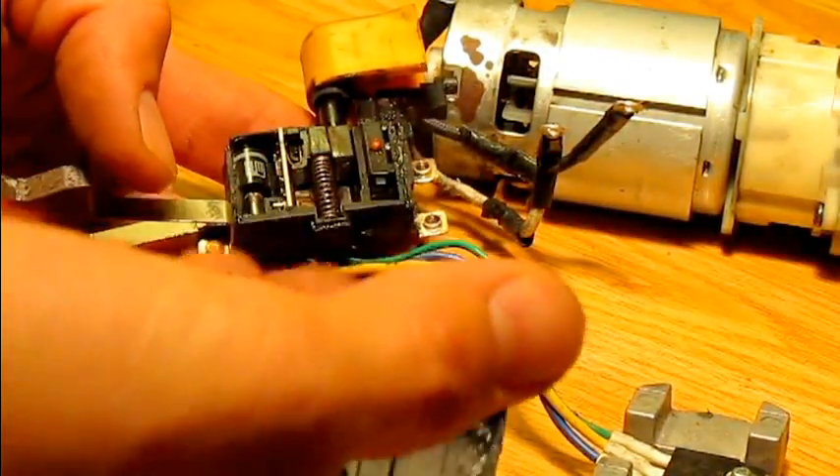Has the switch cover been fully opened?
Yes.